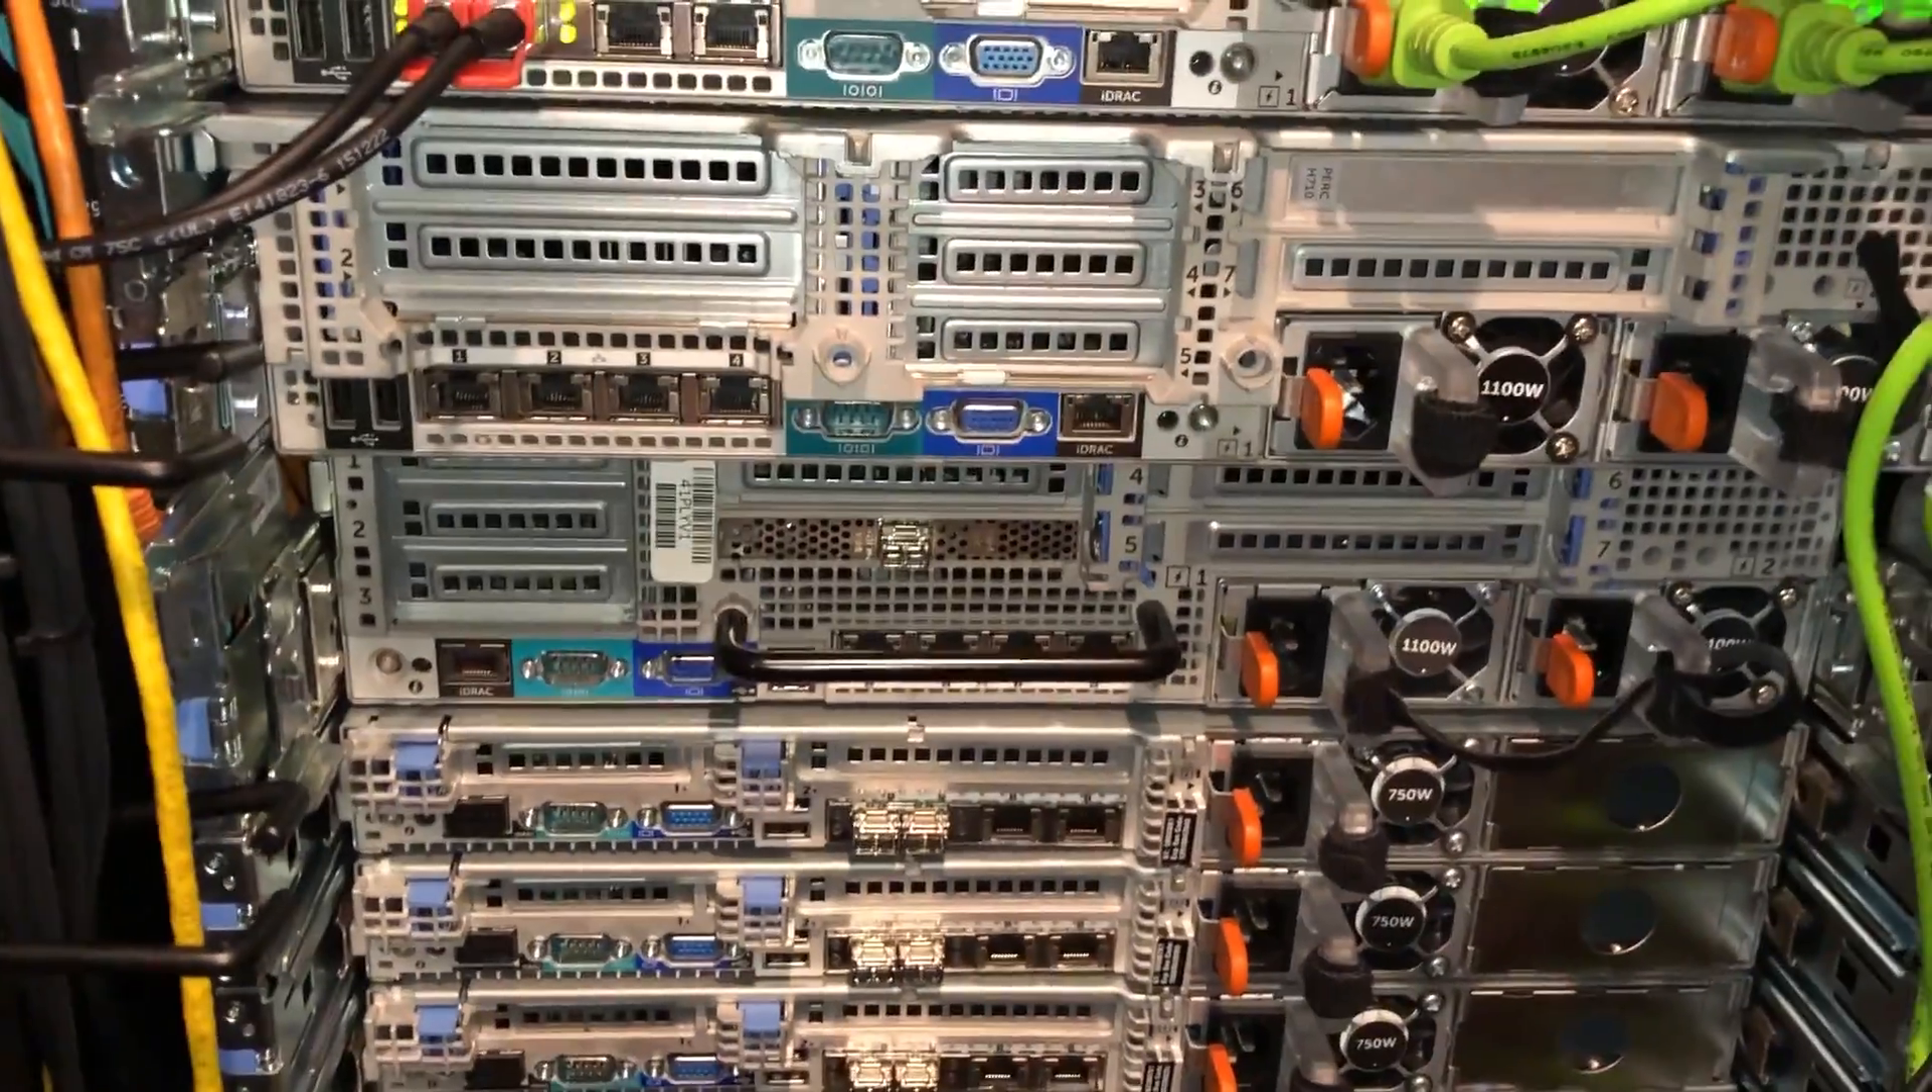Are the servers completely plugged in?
No.